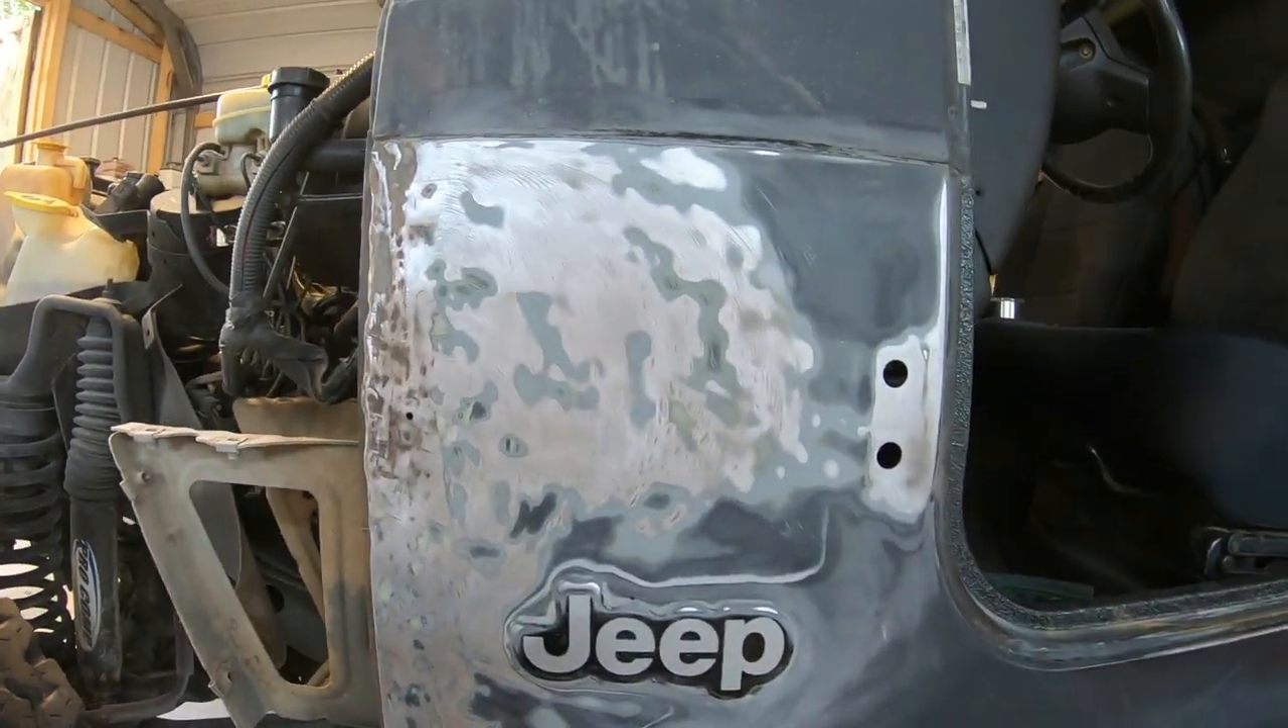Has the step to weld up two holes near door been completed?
No.